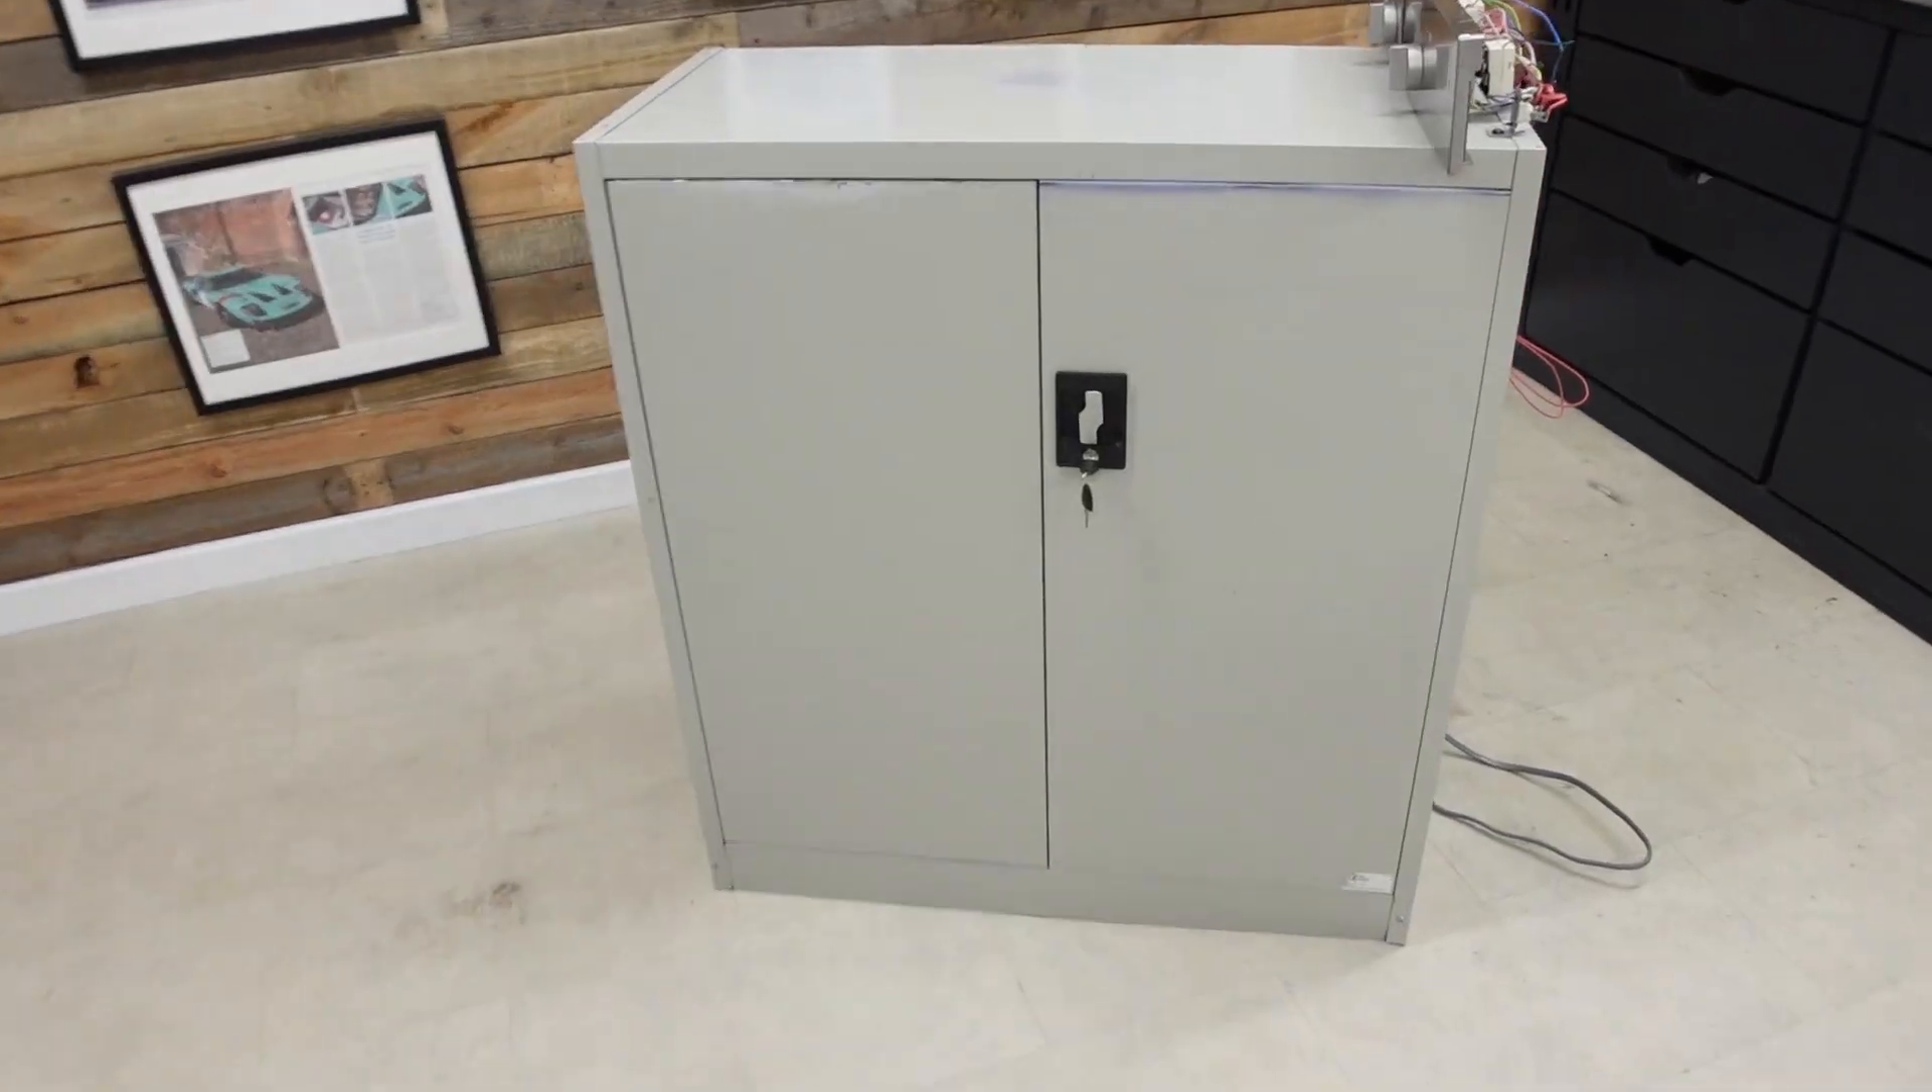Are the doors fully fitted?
Yes.